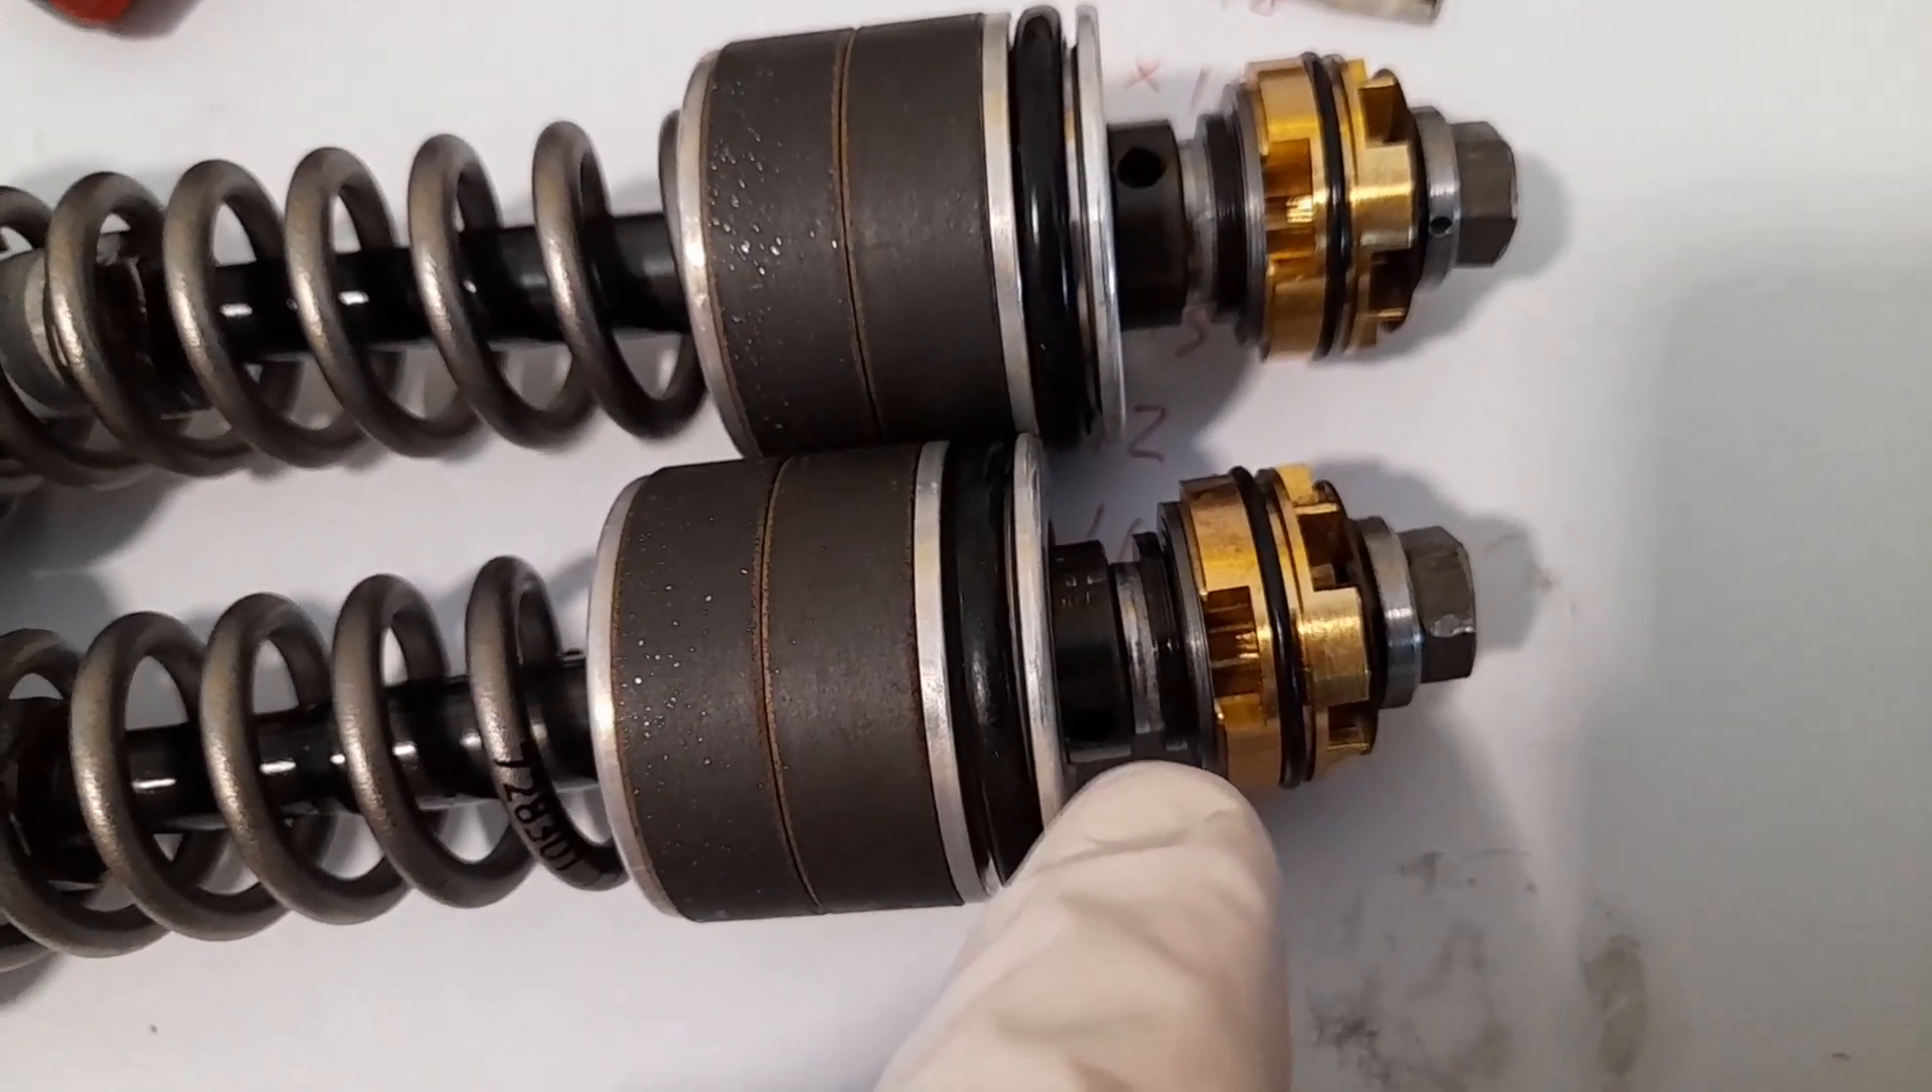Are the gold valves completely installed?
Yes.